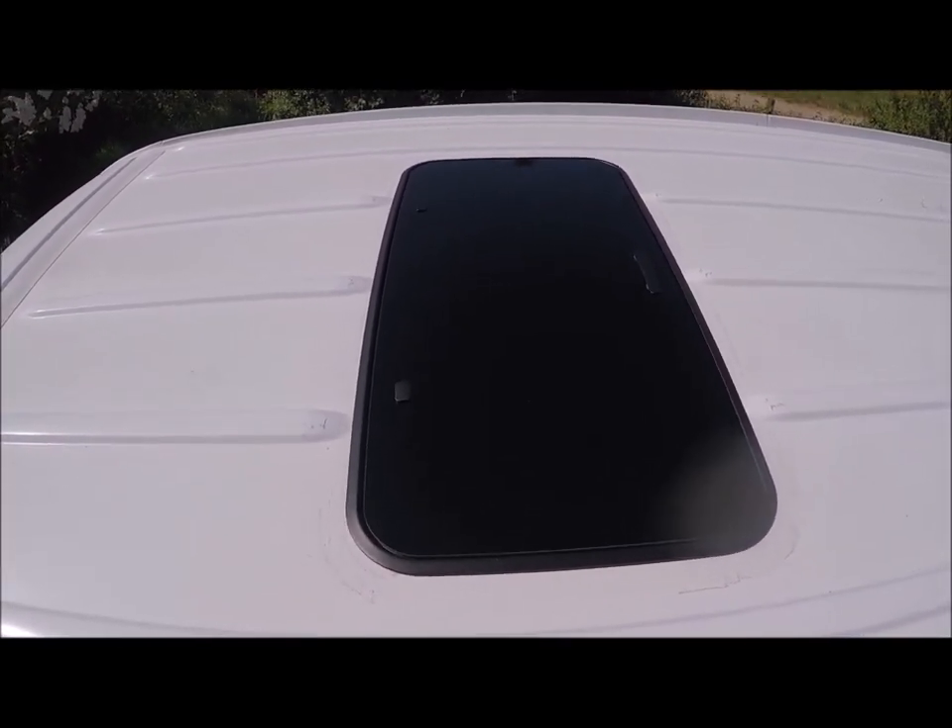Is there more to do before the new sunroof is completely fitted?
No.